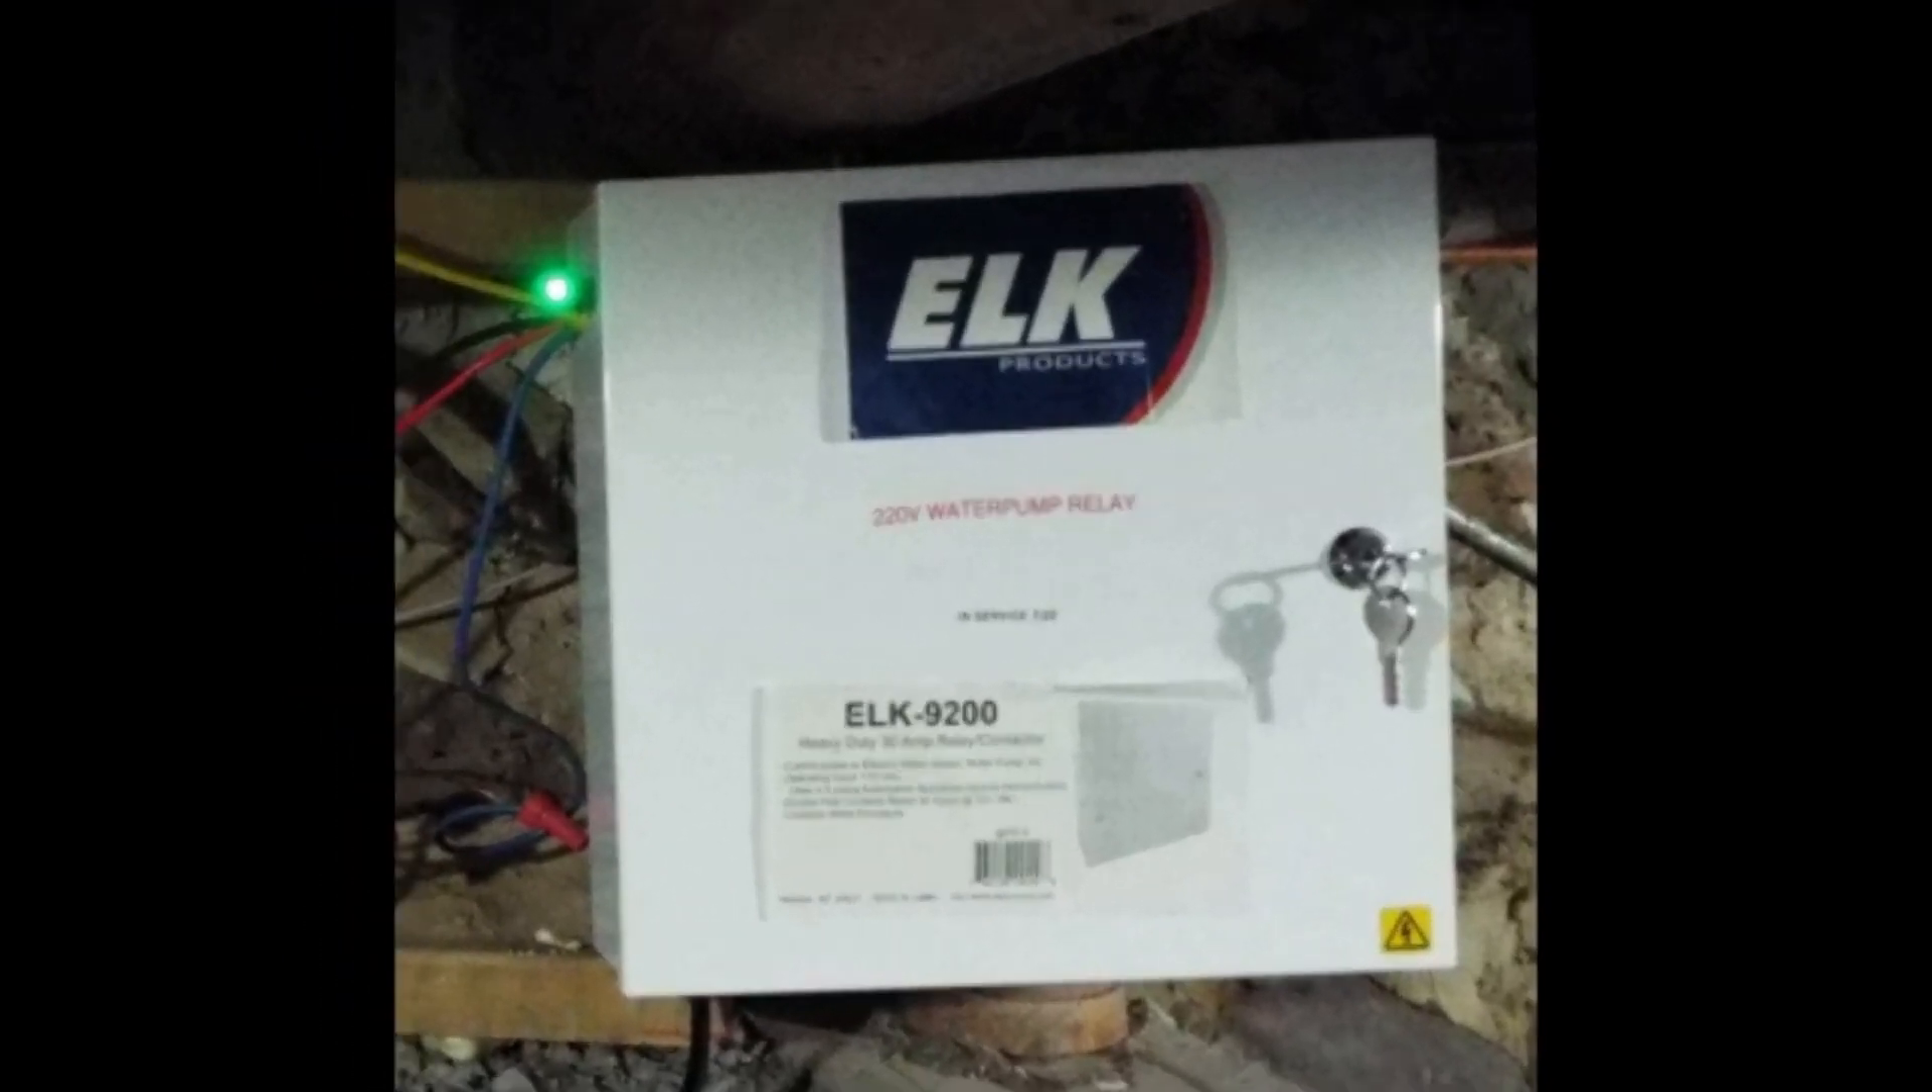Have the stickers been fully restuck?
Yes.